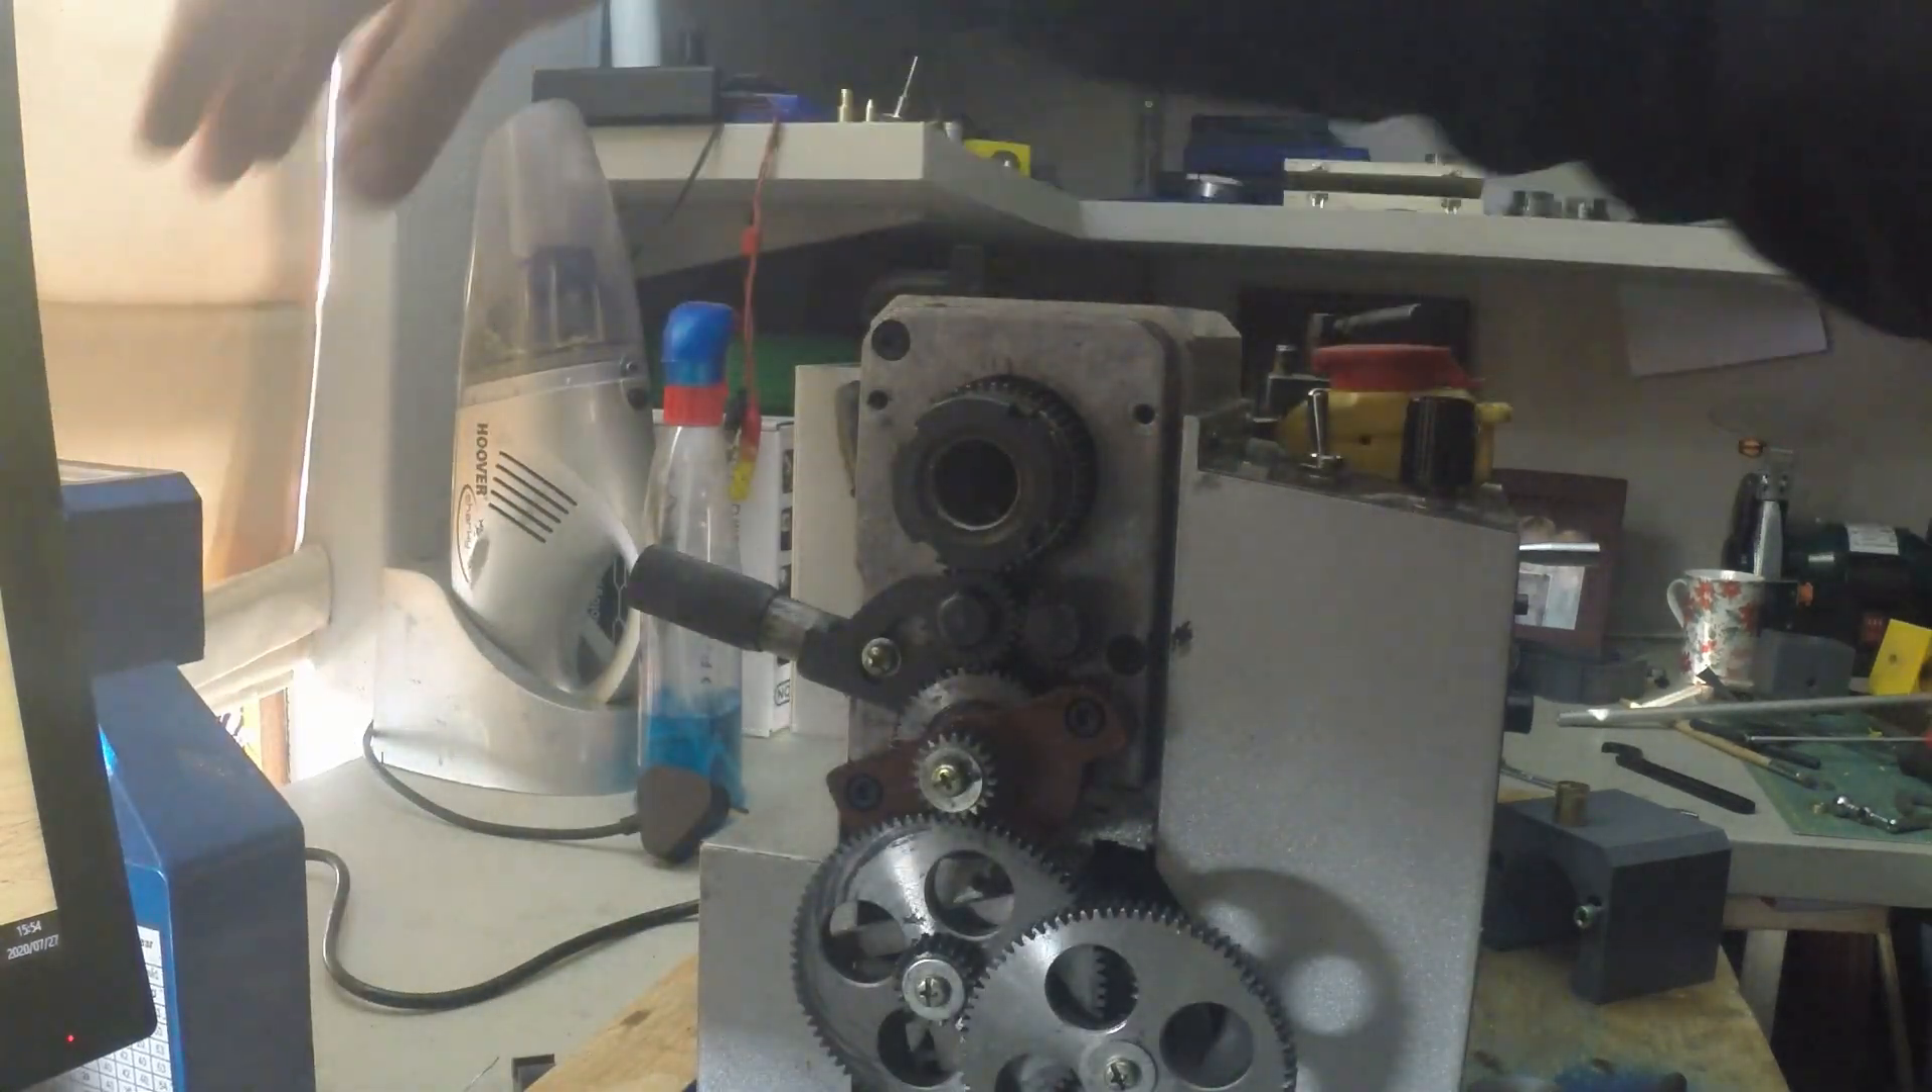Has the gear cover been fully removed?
Yes.